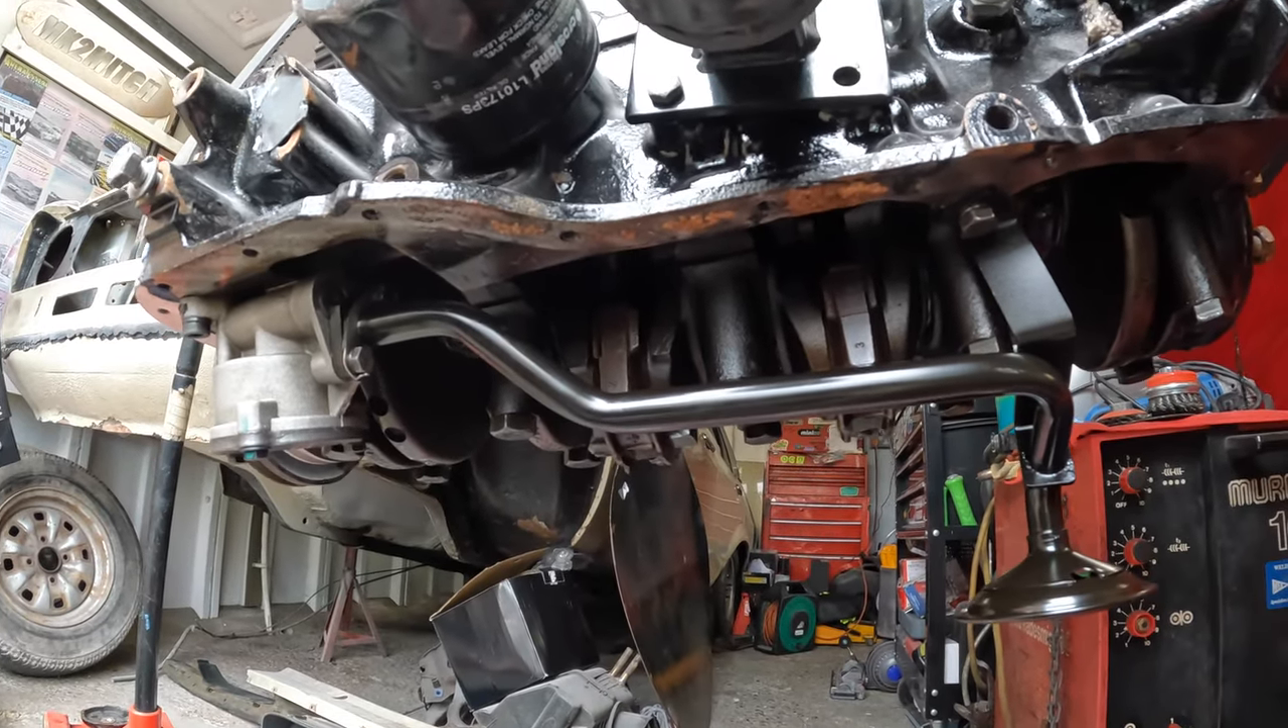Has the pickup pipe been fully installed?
Yes.